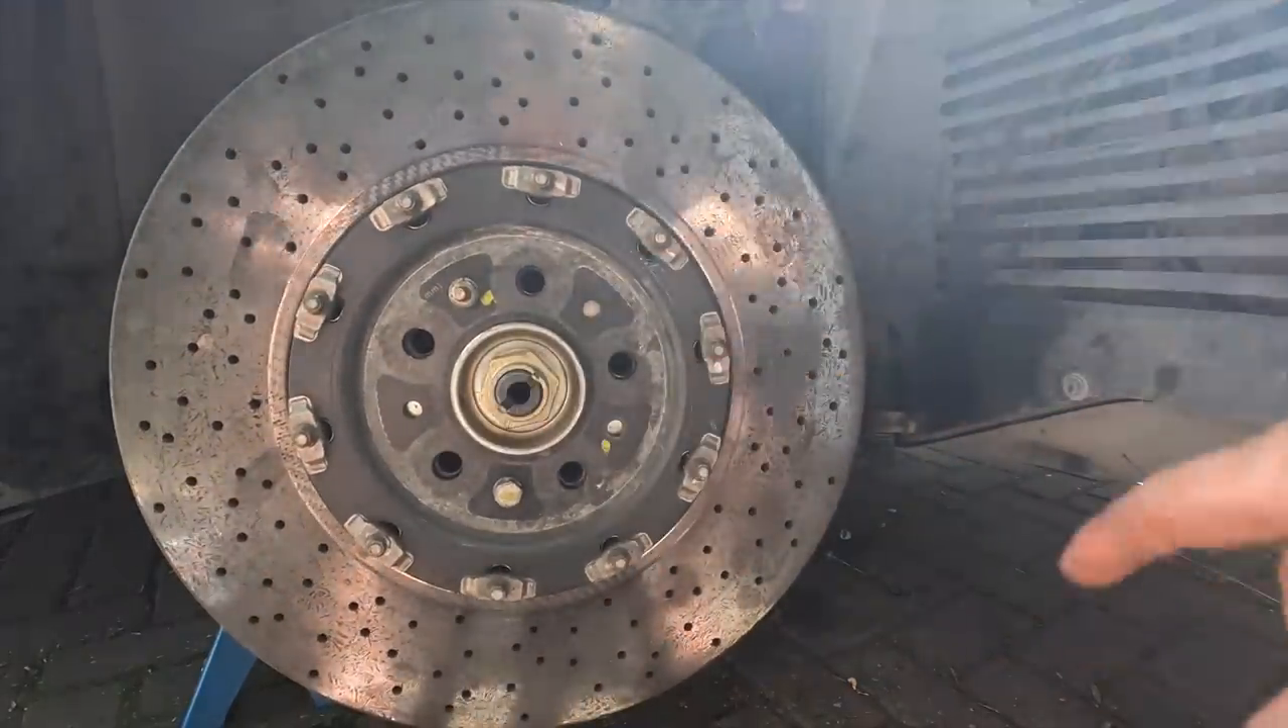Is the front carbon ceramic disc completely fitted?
Yes.